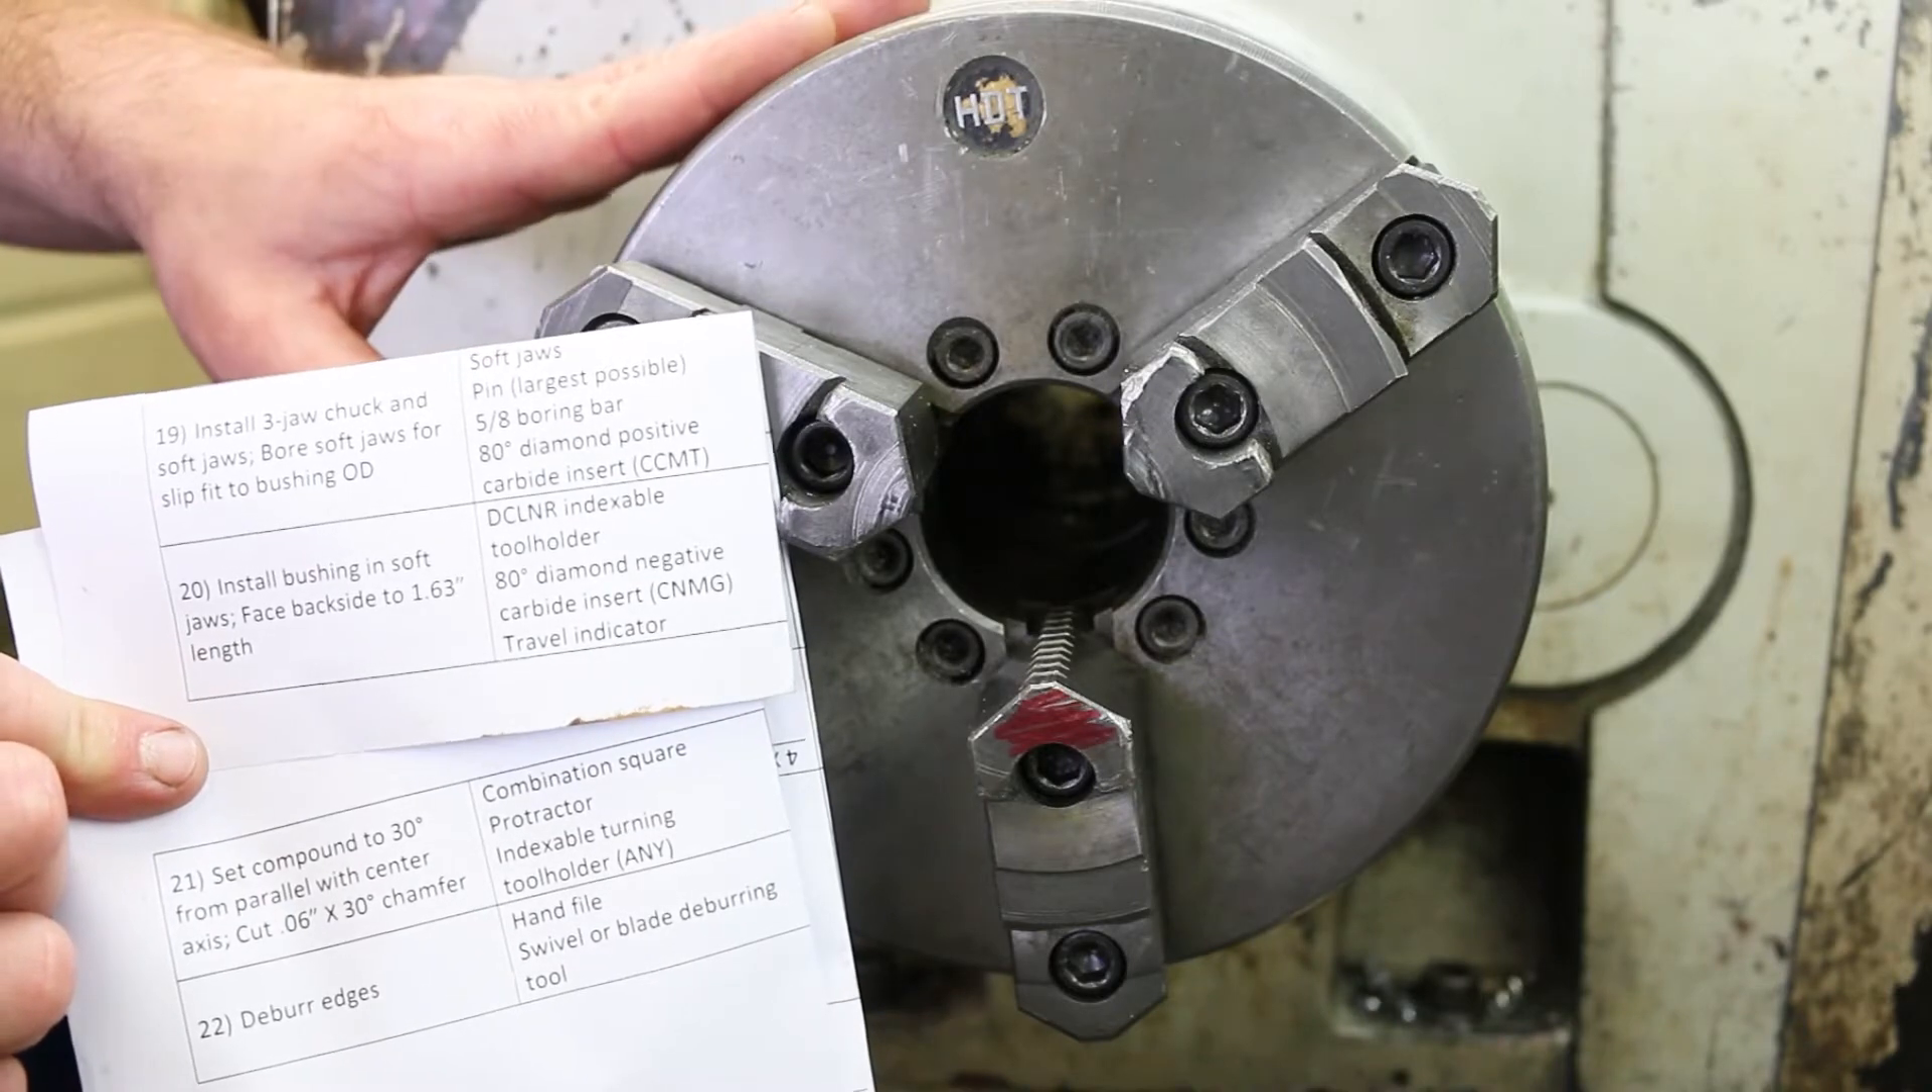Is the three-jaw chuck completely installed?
Yes.